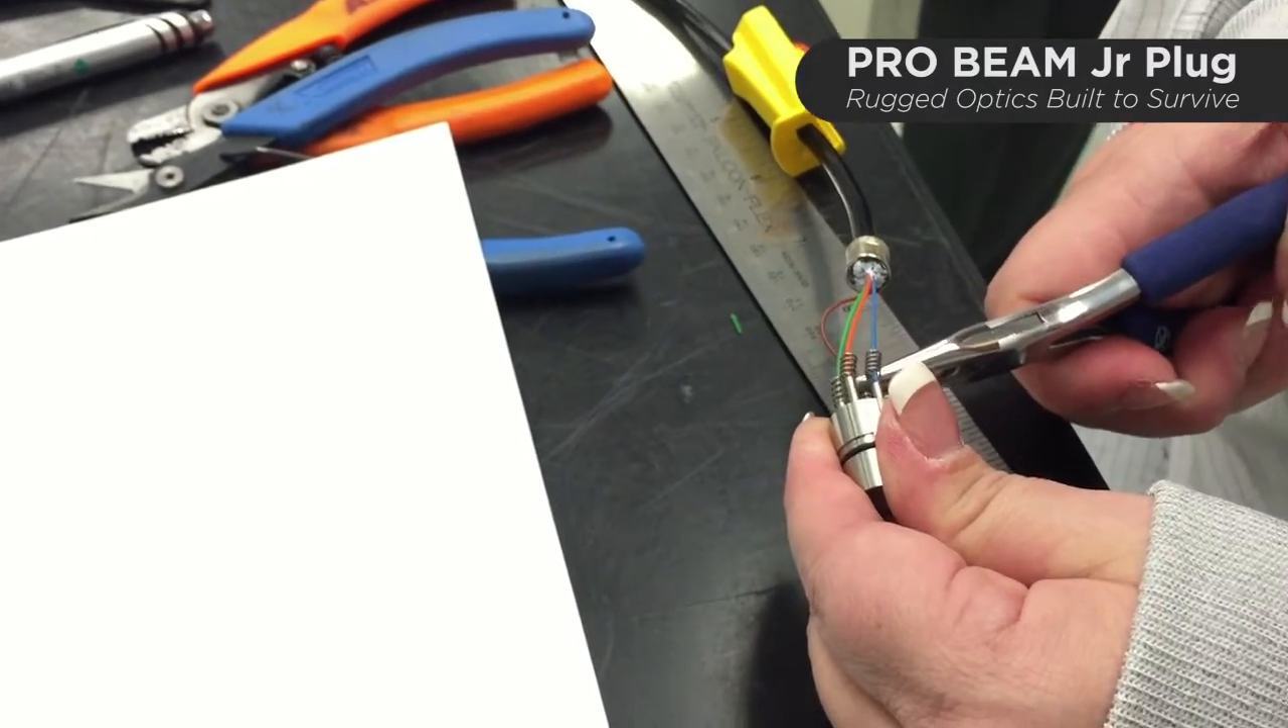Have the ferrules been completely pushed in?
No.